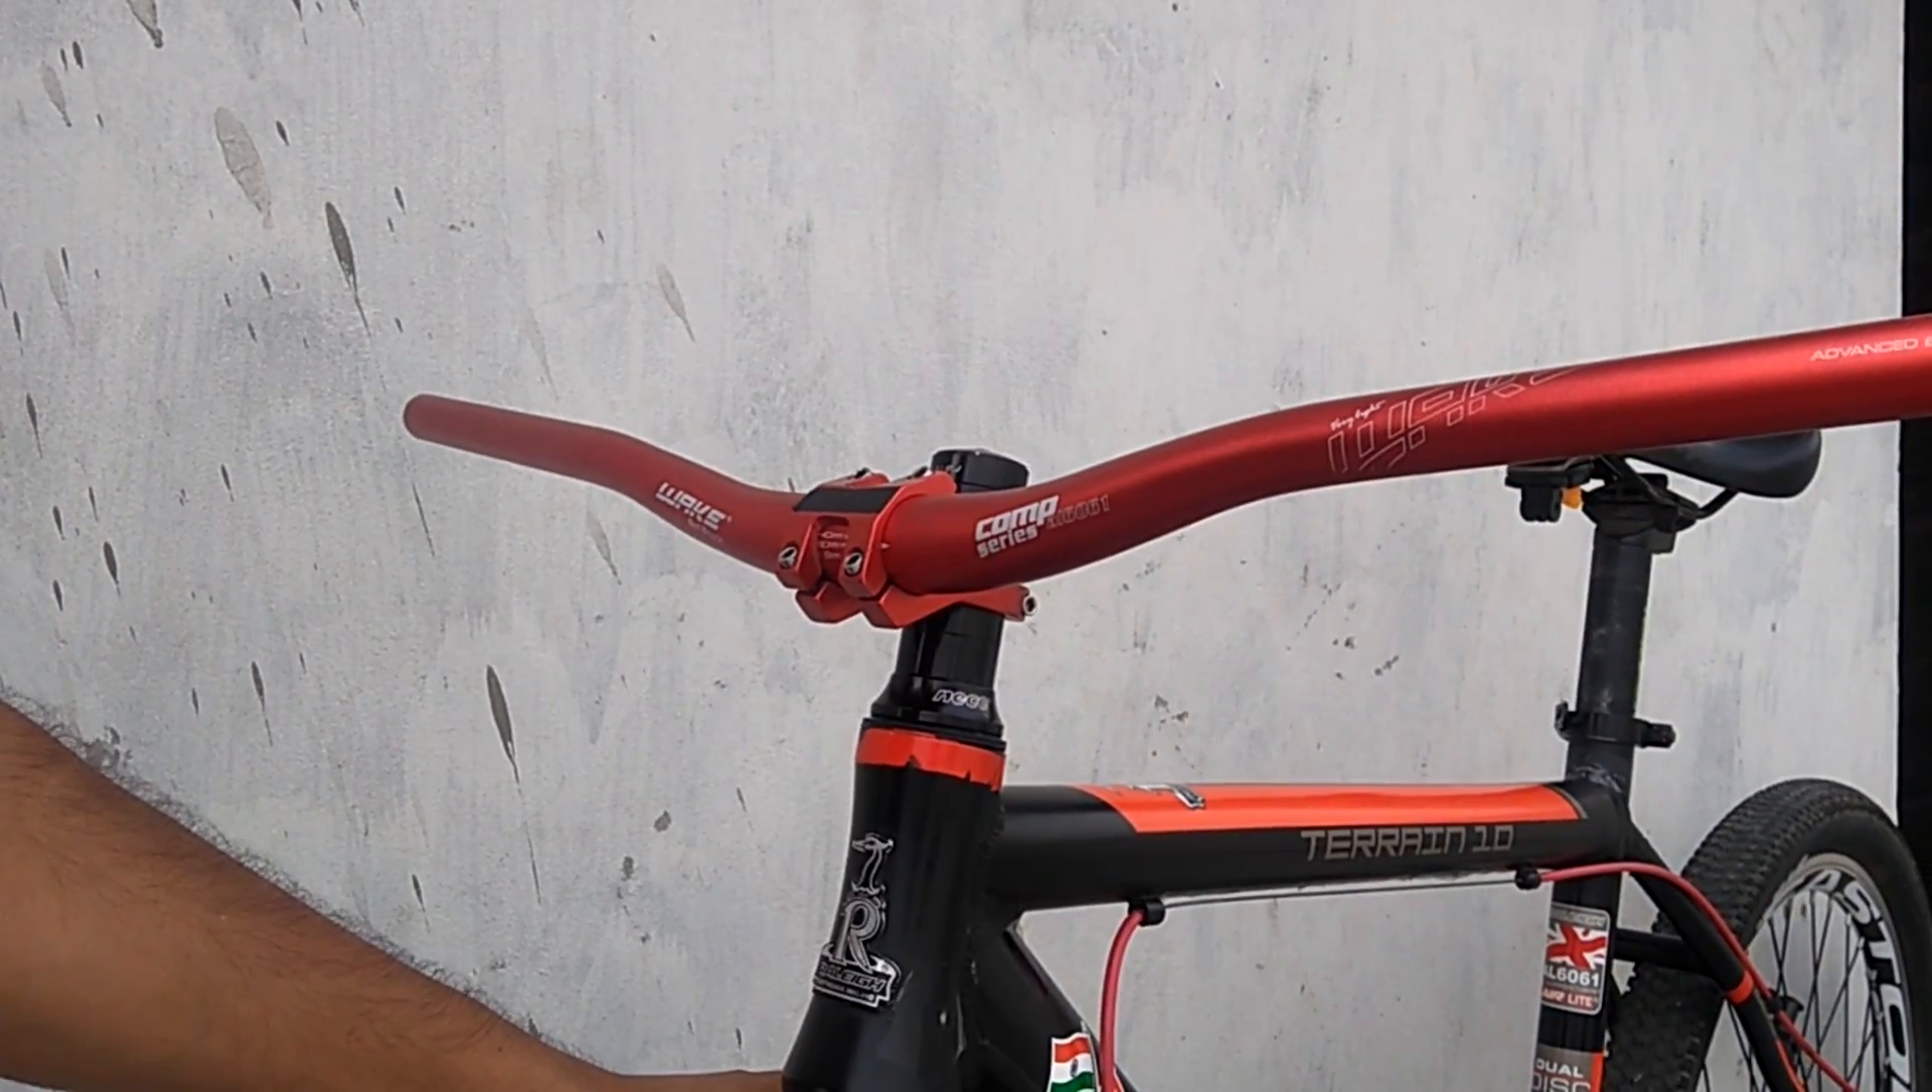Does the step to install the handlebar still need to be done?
No.